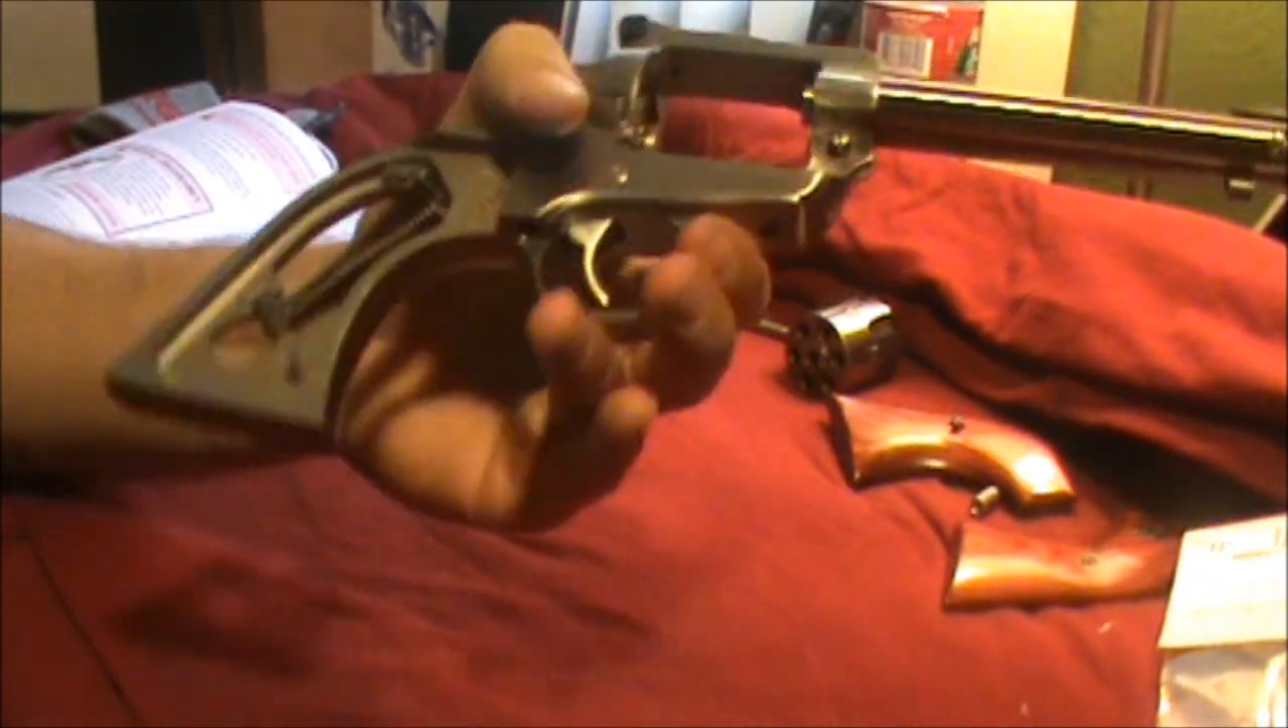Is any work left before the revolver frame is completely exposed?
No.